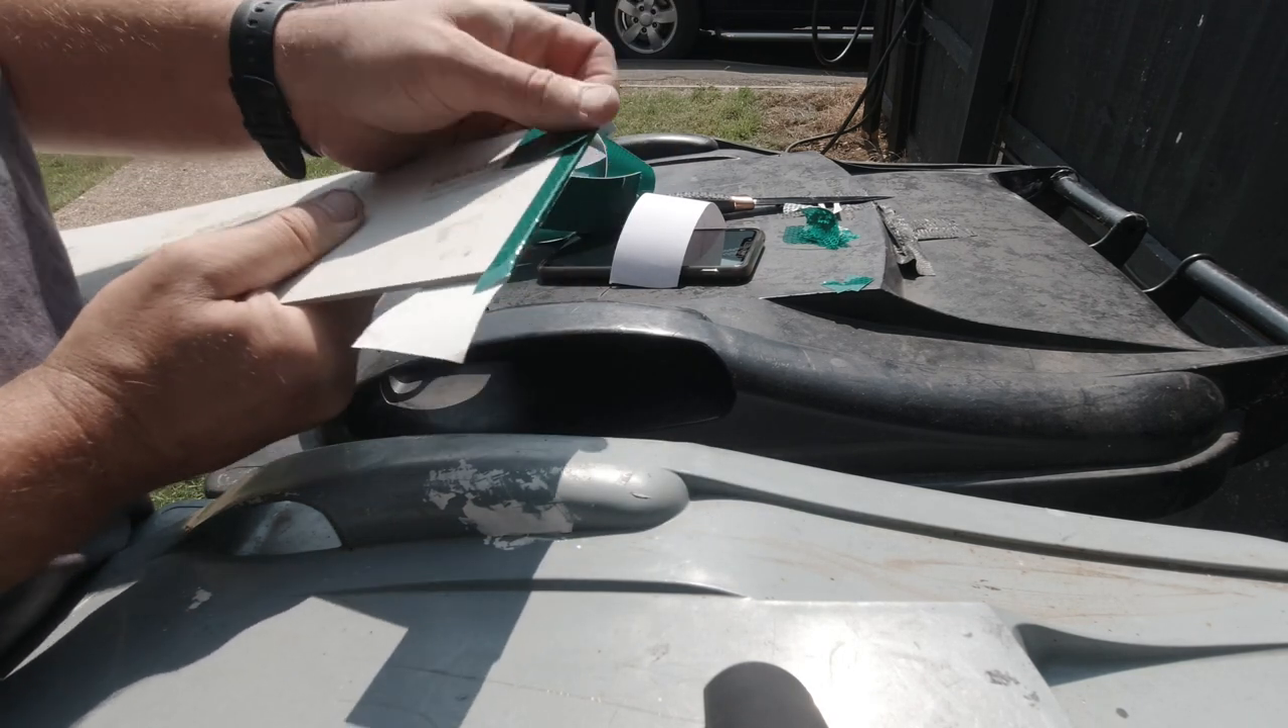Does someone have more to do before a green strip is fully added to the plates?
Yes.